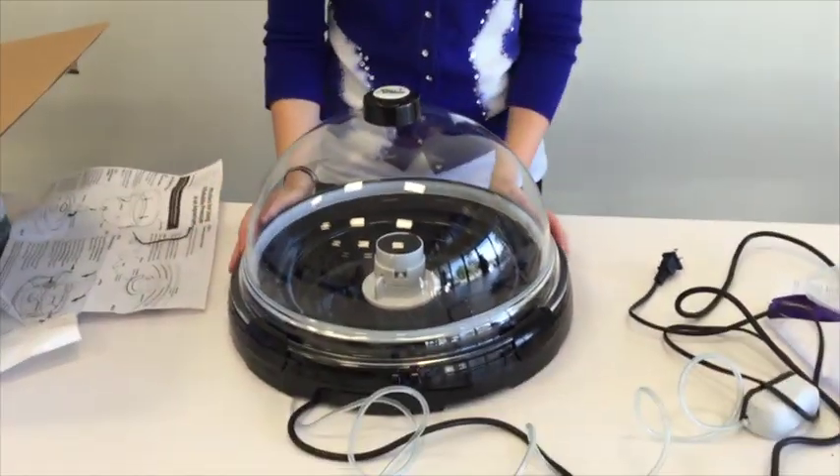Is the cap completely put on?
Yes.